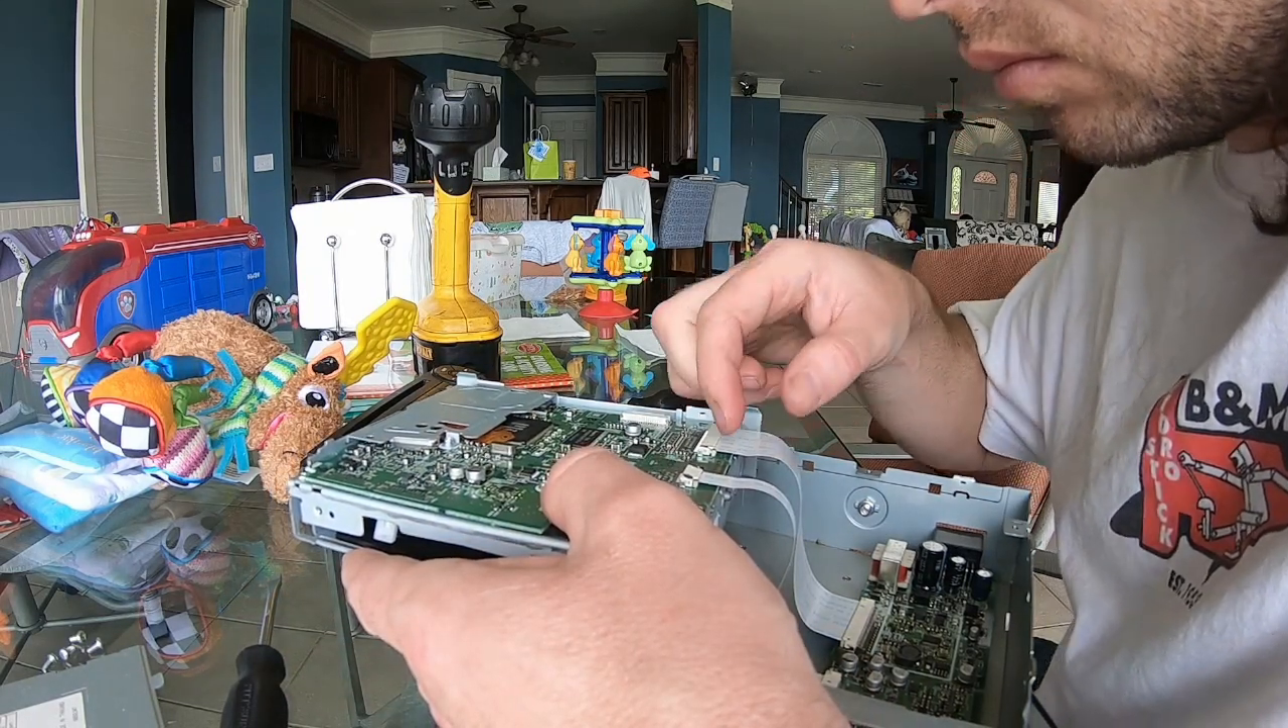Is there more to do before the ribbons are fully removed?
Yes.